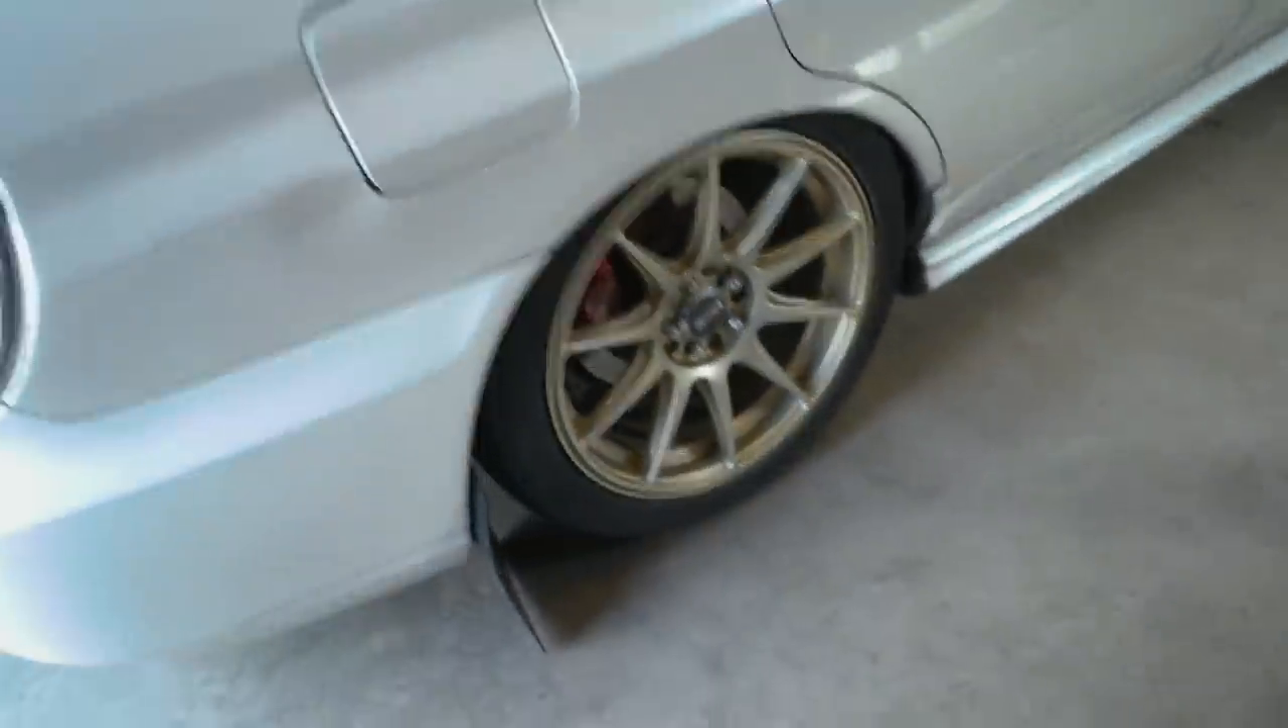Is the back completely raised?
No.